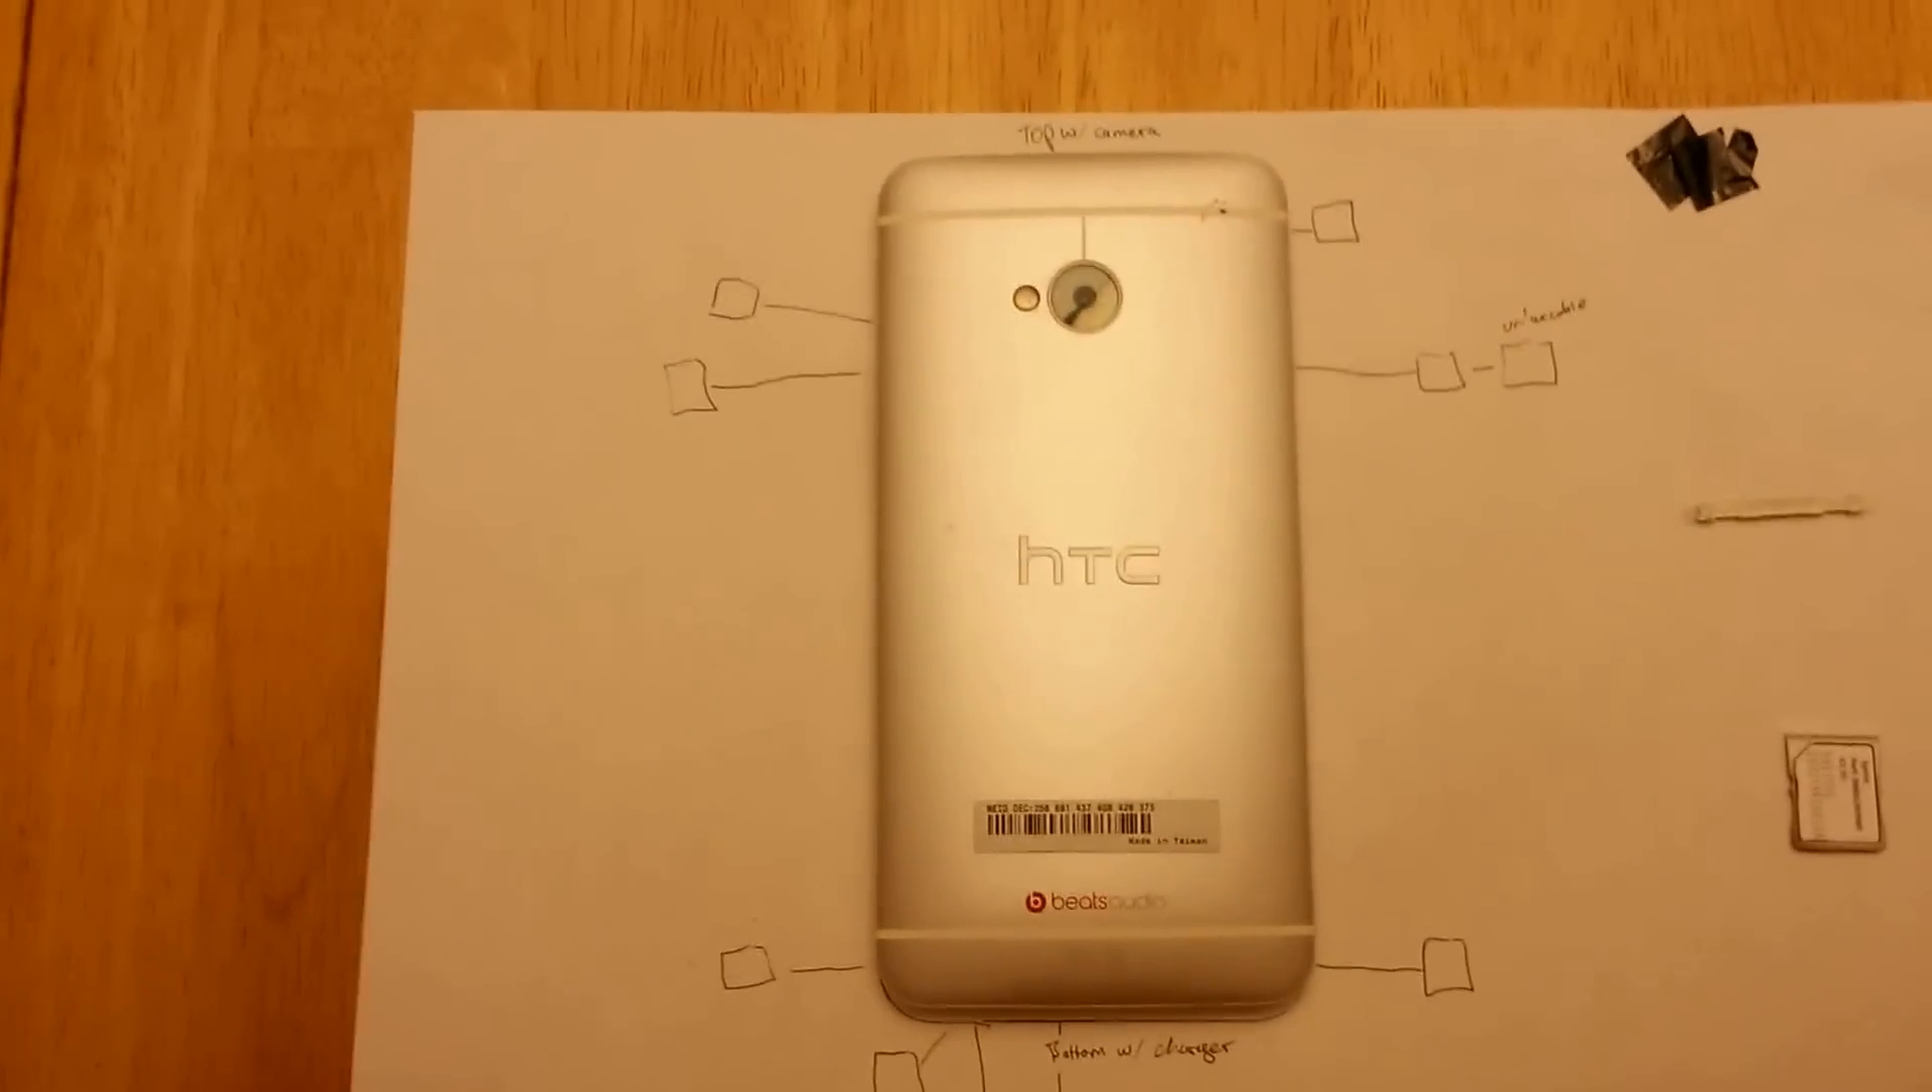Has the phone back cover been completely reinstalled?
Yes.